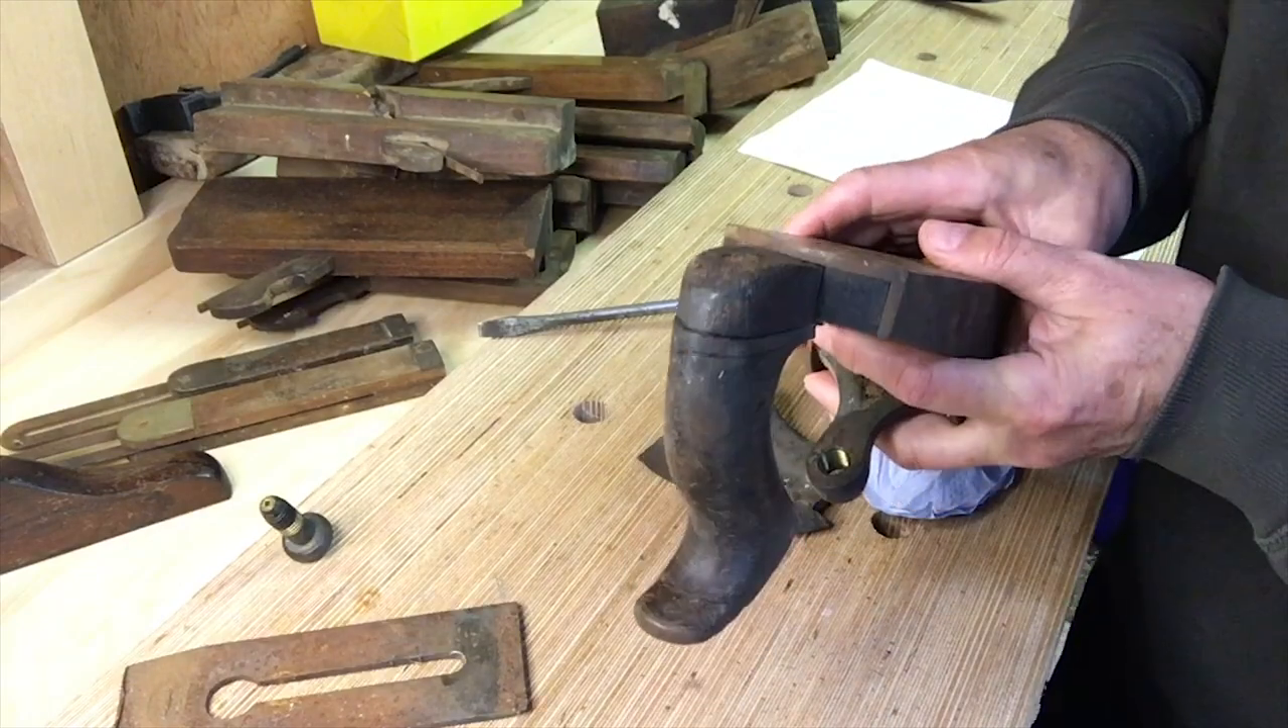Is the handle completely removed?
No.